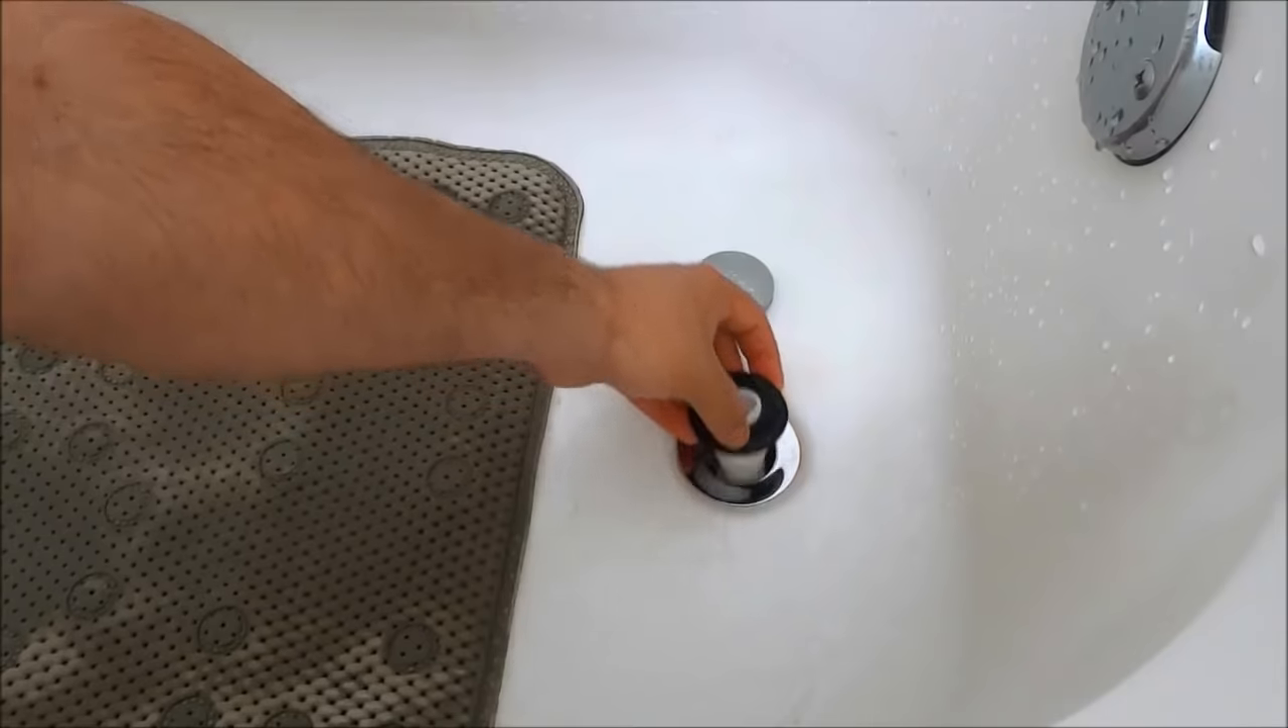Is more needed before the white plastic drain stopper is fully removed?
Yes.